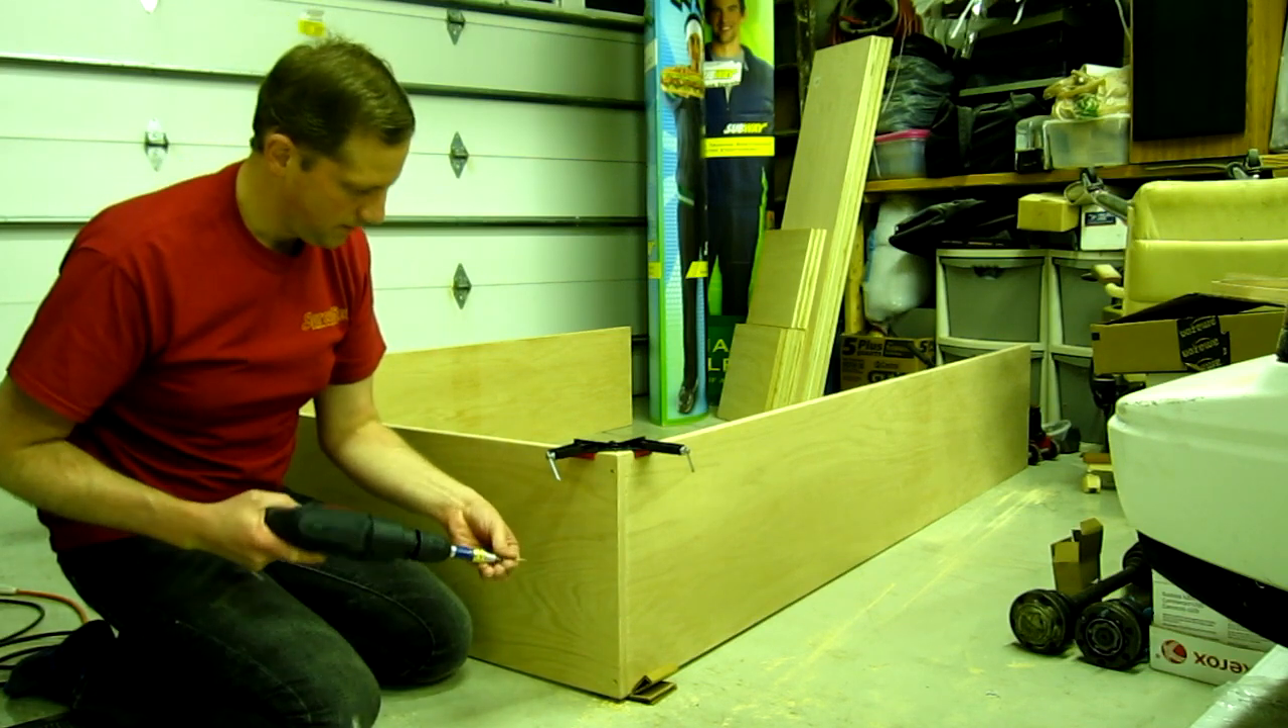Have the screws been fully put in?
No.